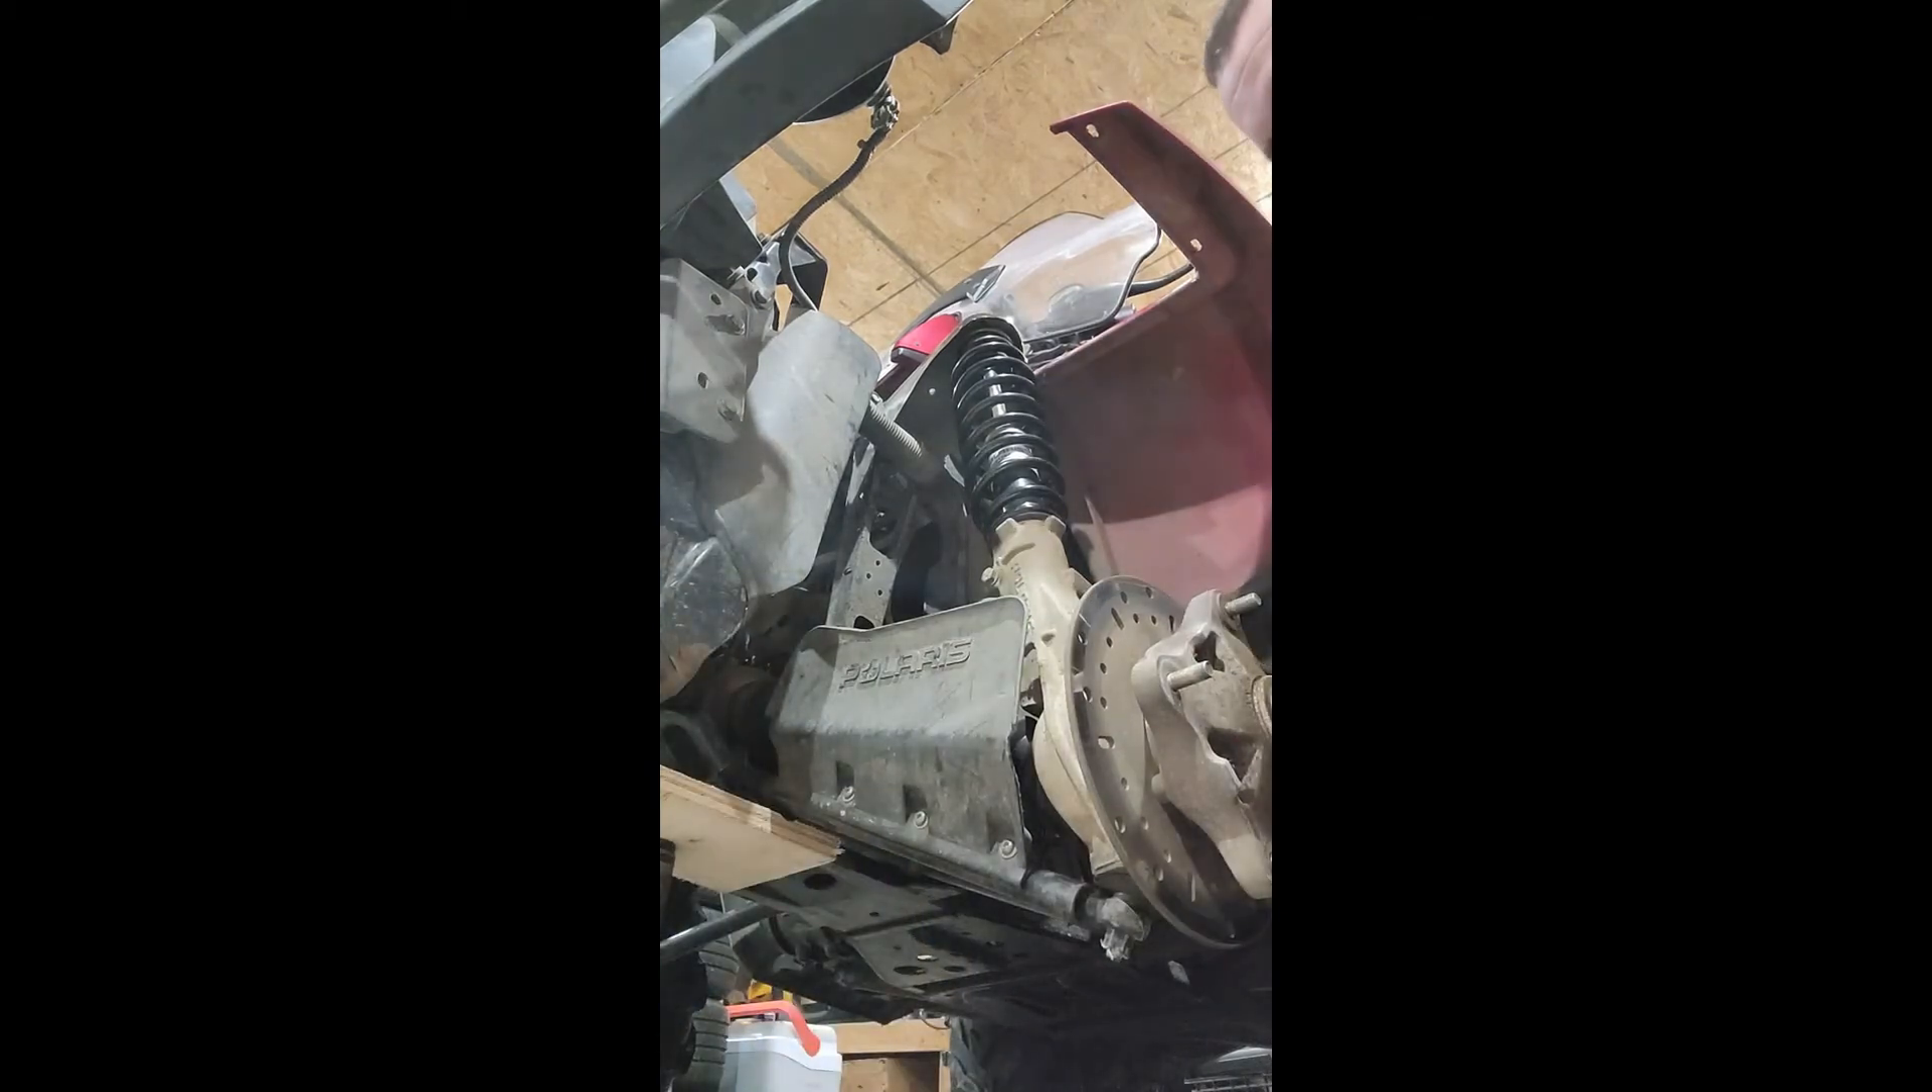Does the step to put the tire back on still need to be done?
Yes.